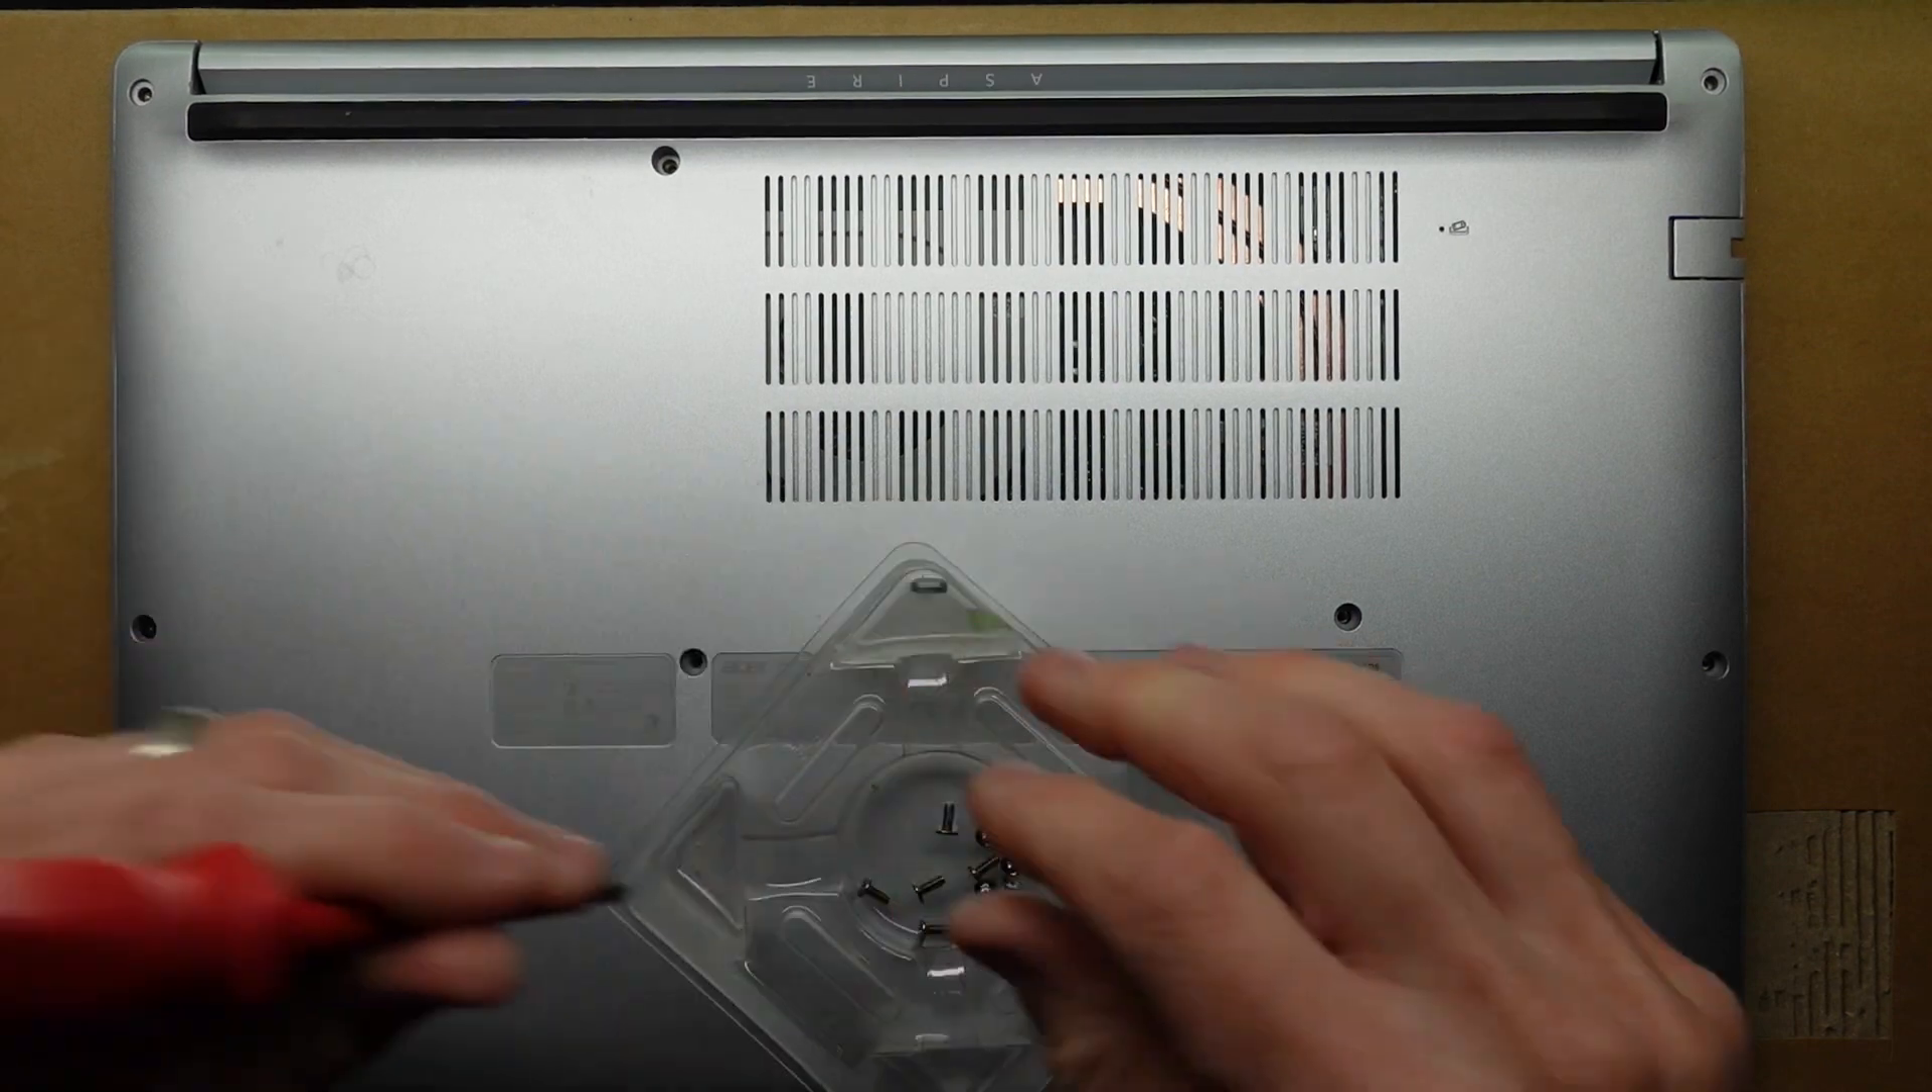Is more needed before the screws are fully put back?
Yes.